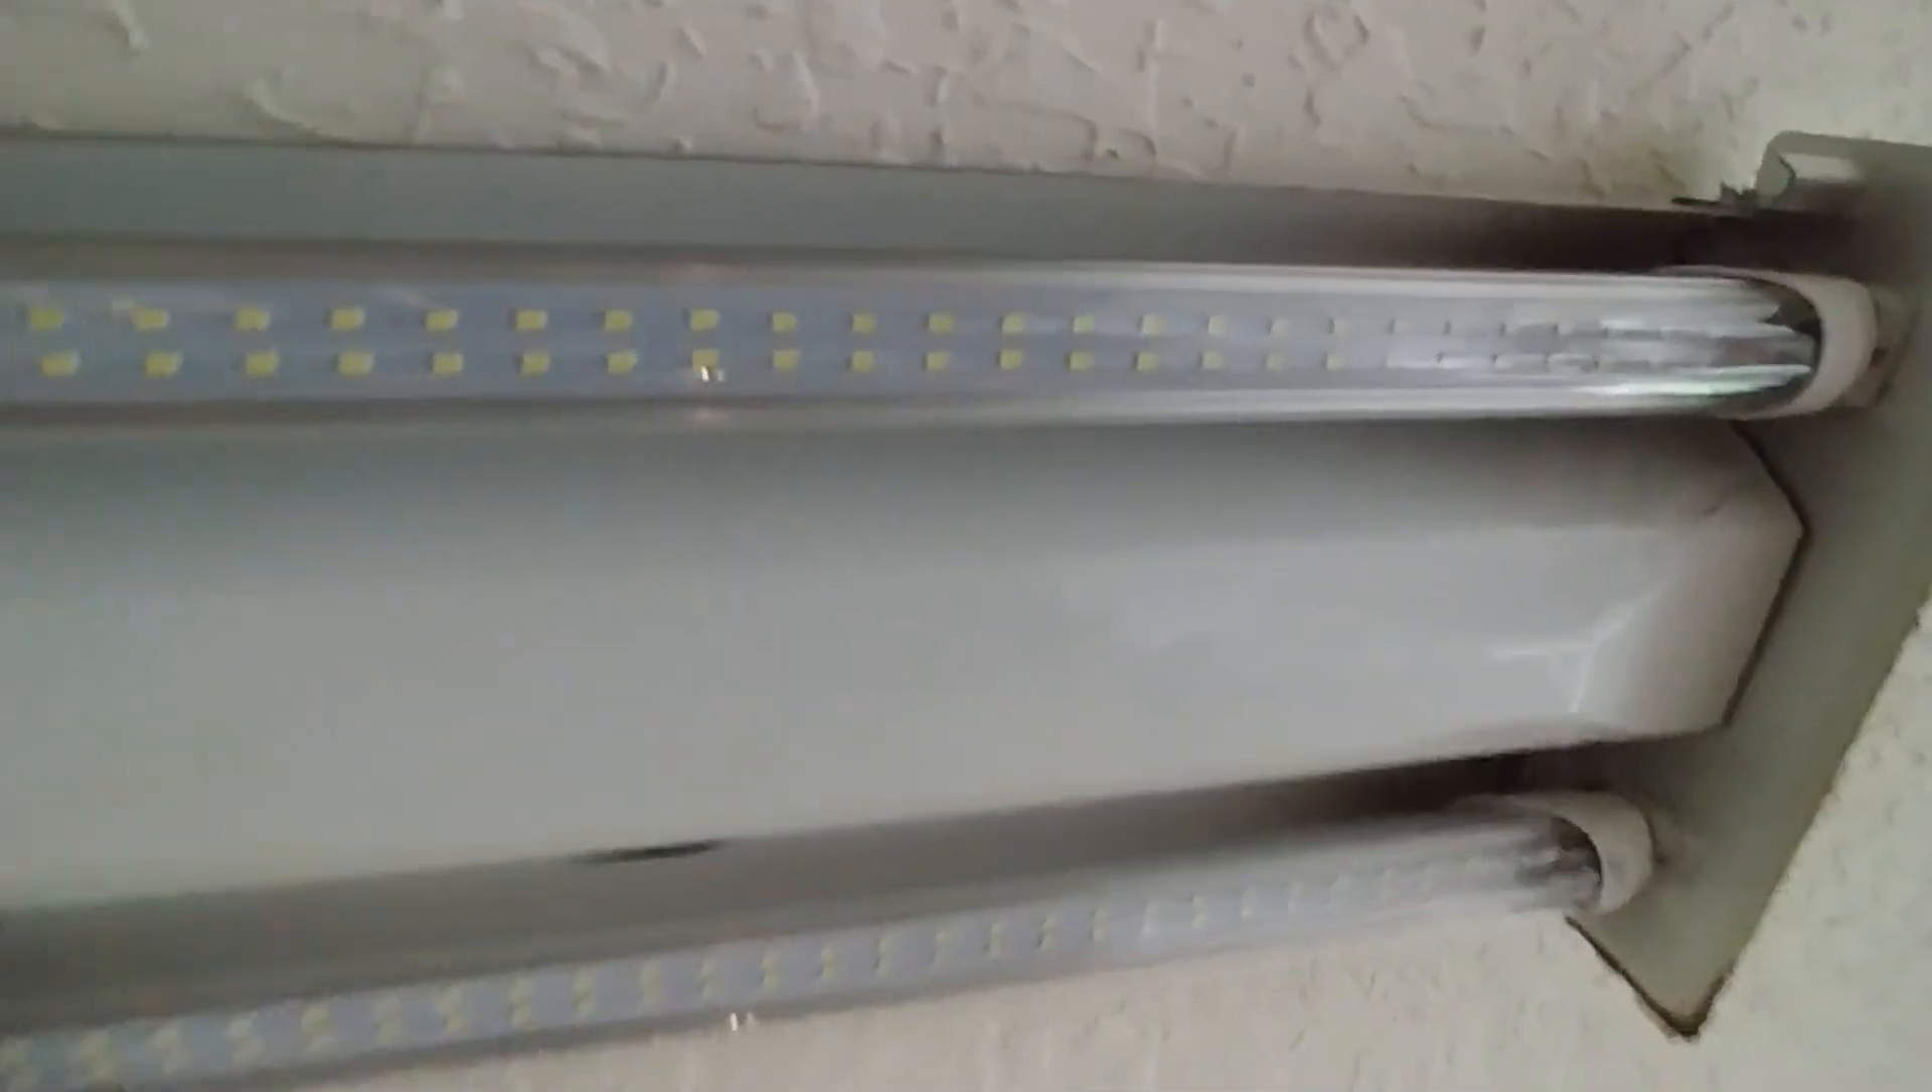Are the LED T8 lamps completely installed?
Yes.